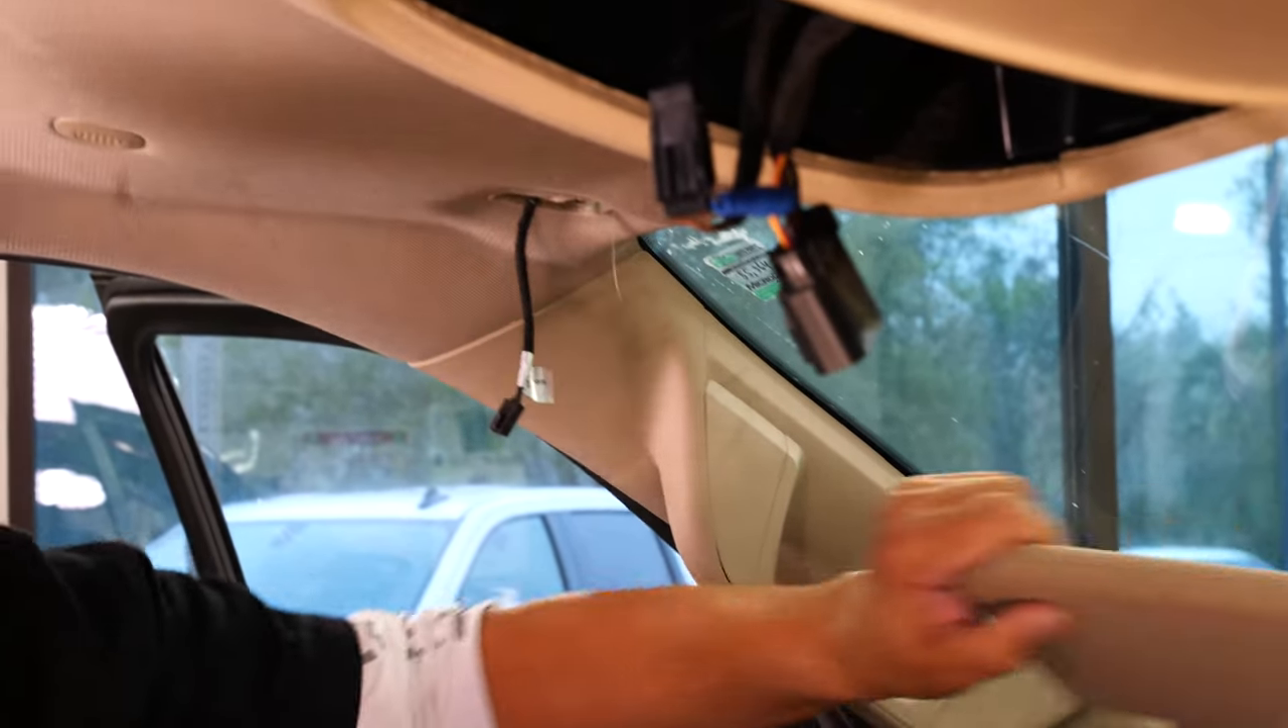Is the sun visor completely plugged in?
No.